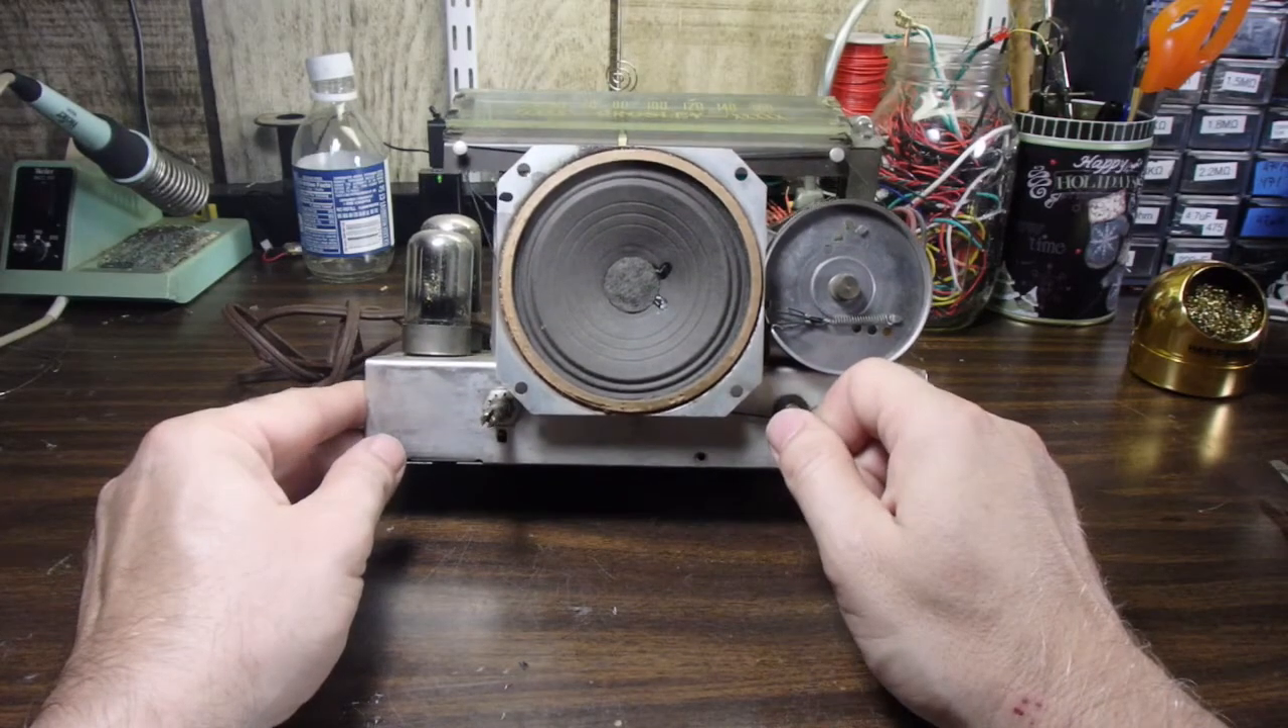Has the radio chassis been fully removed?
Yes.